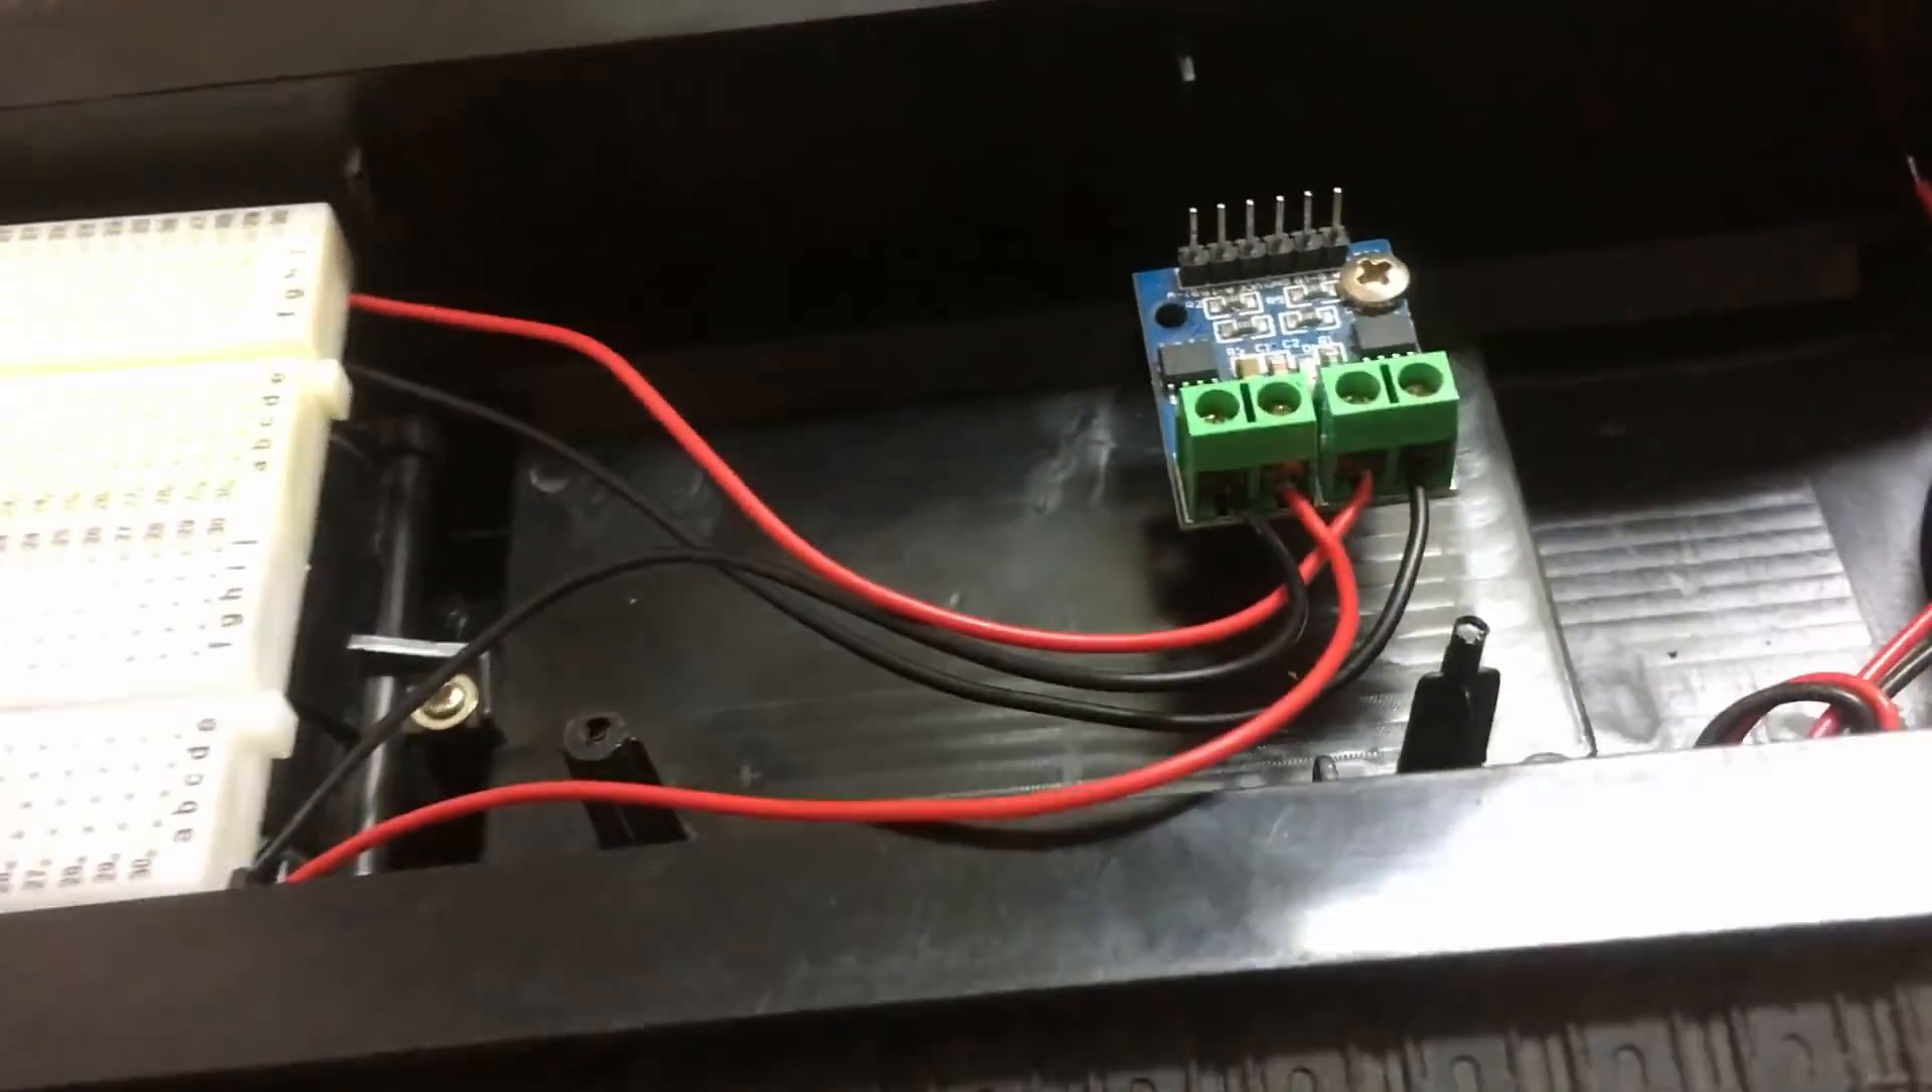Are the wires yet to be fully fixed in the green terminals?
No.